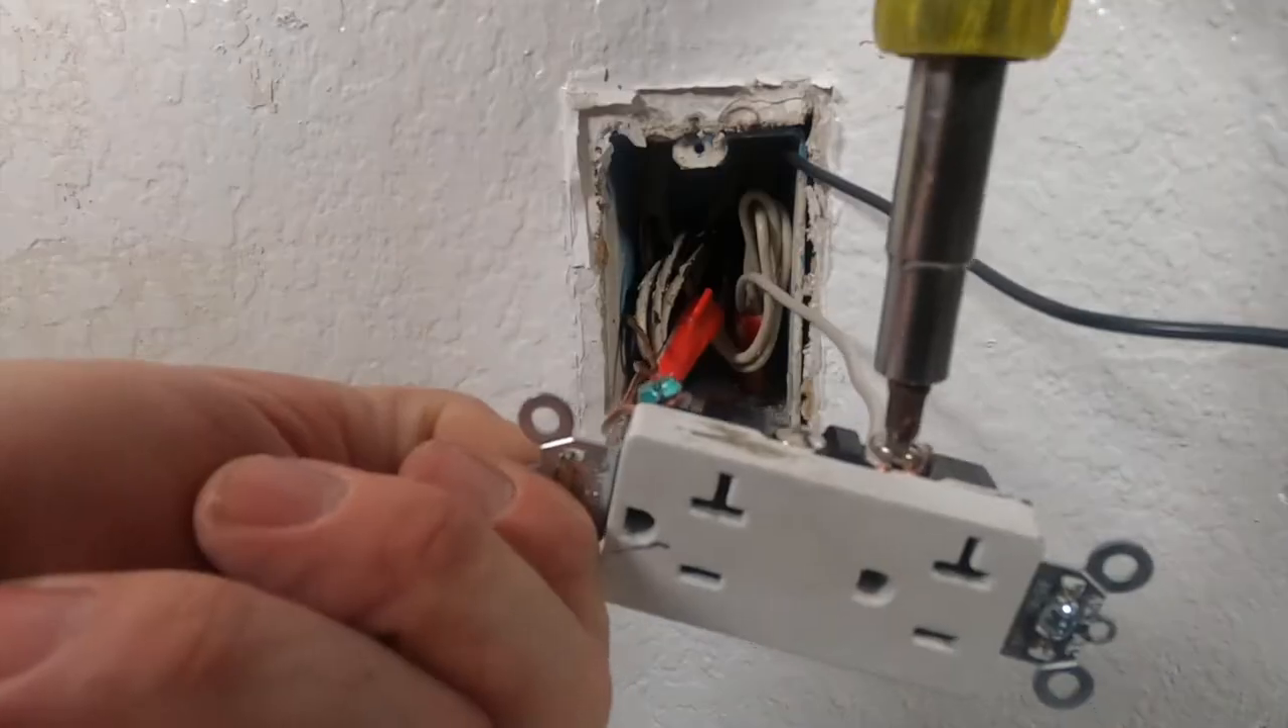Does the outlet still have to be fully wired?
Yes.